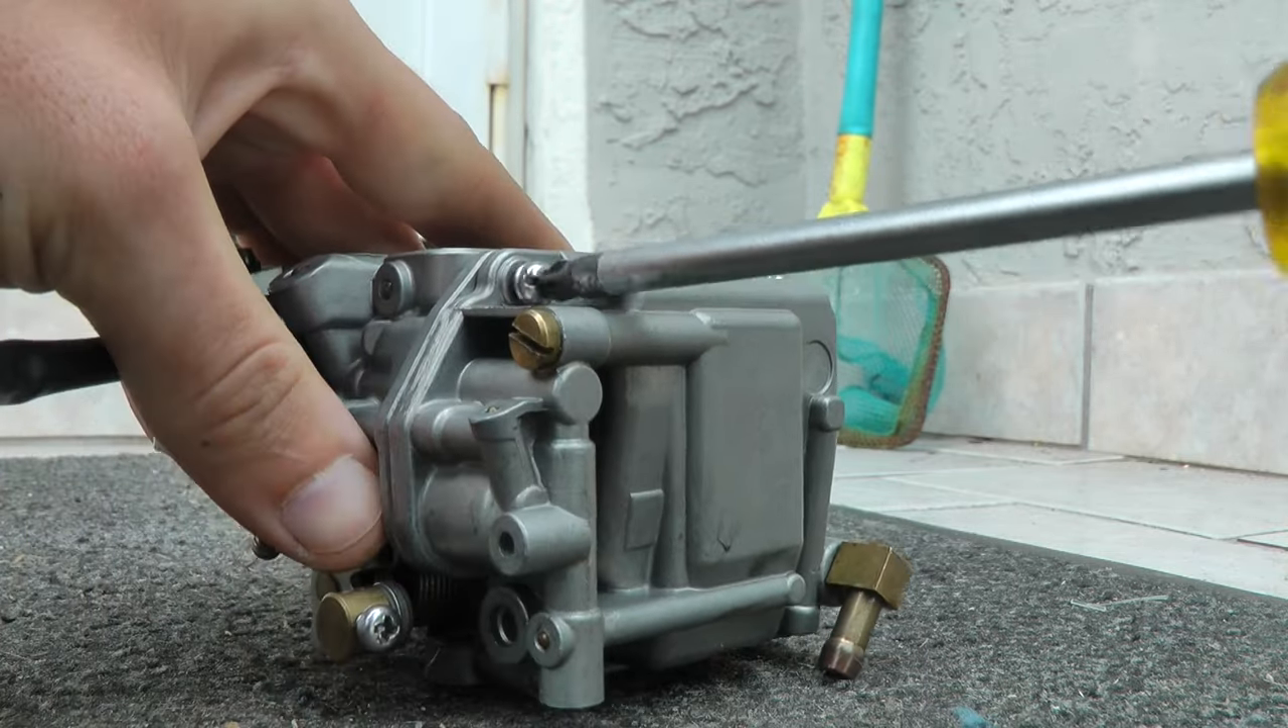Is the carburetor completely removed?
Yes.